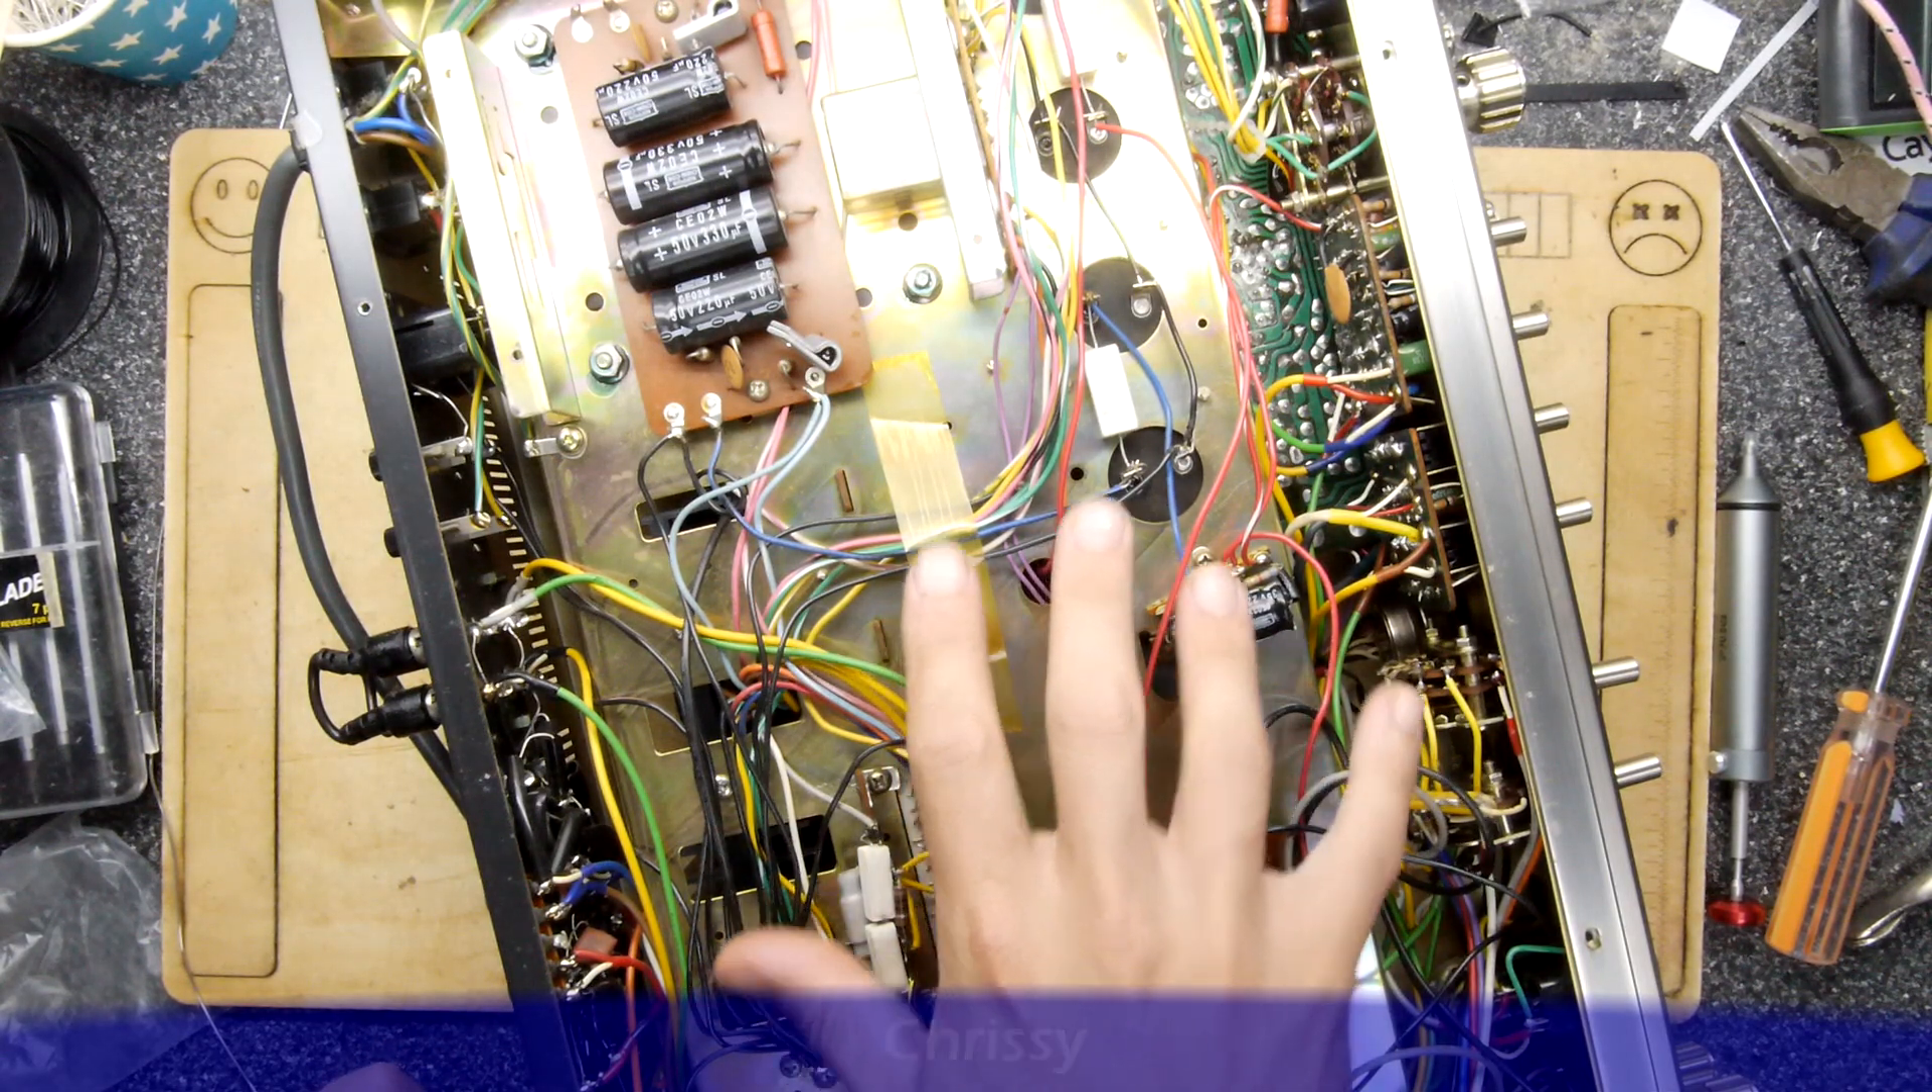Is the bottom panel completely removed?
Yes.